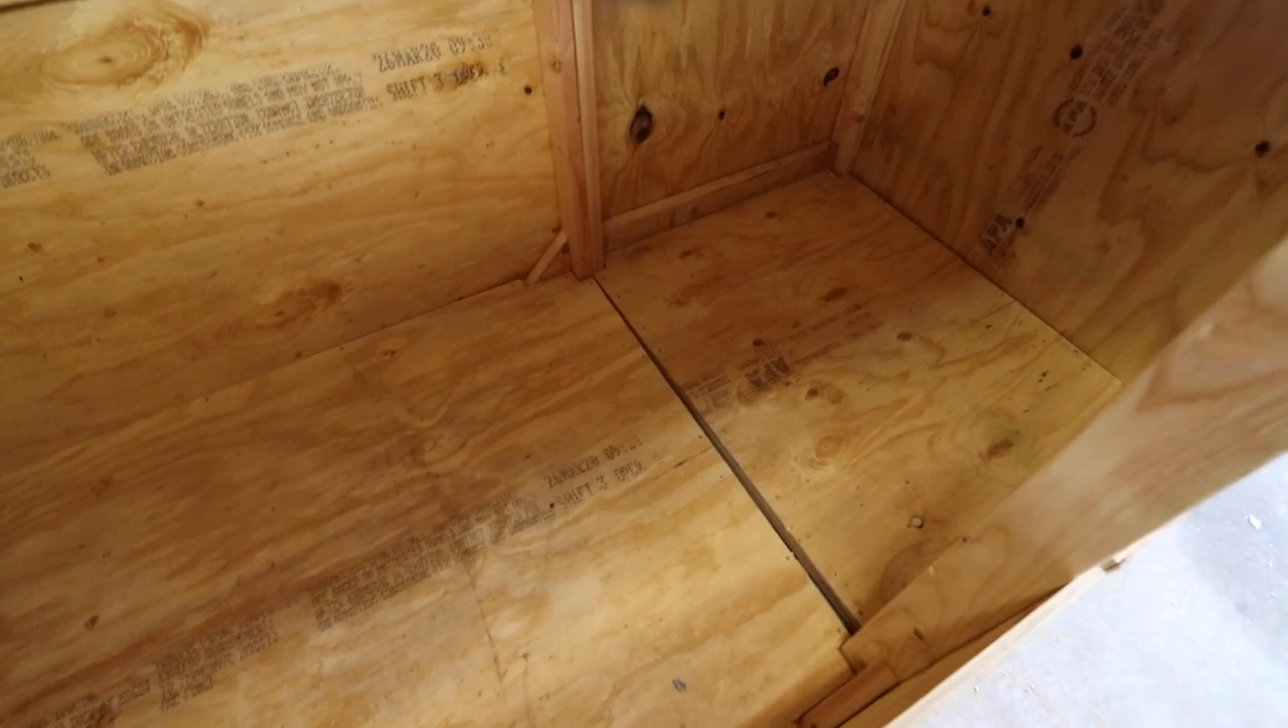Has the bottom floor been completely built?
Yes.